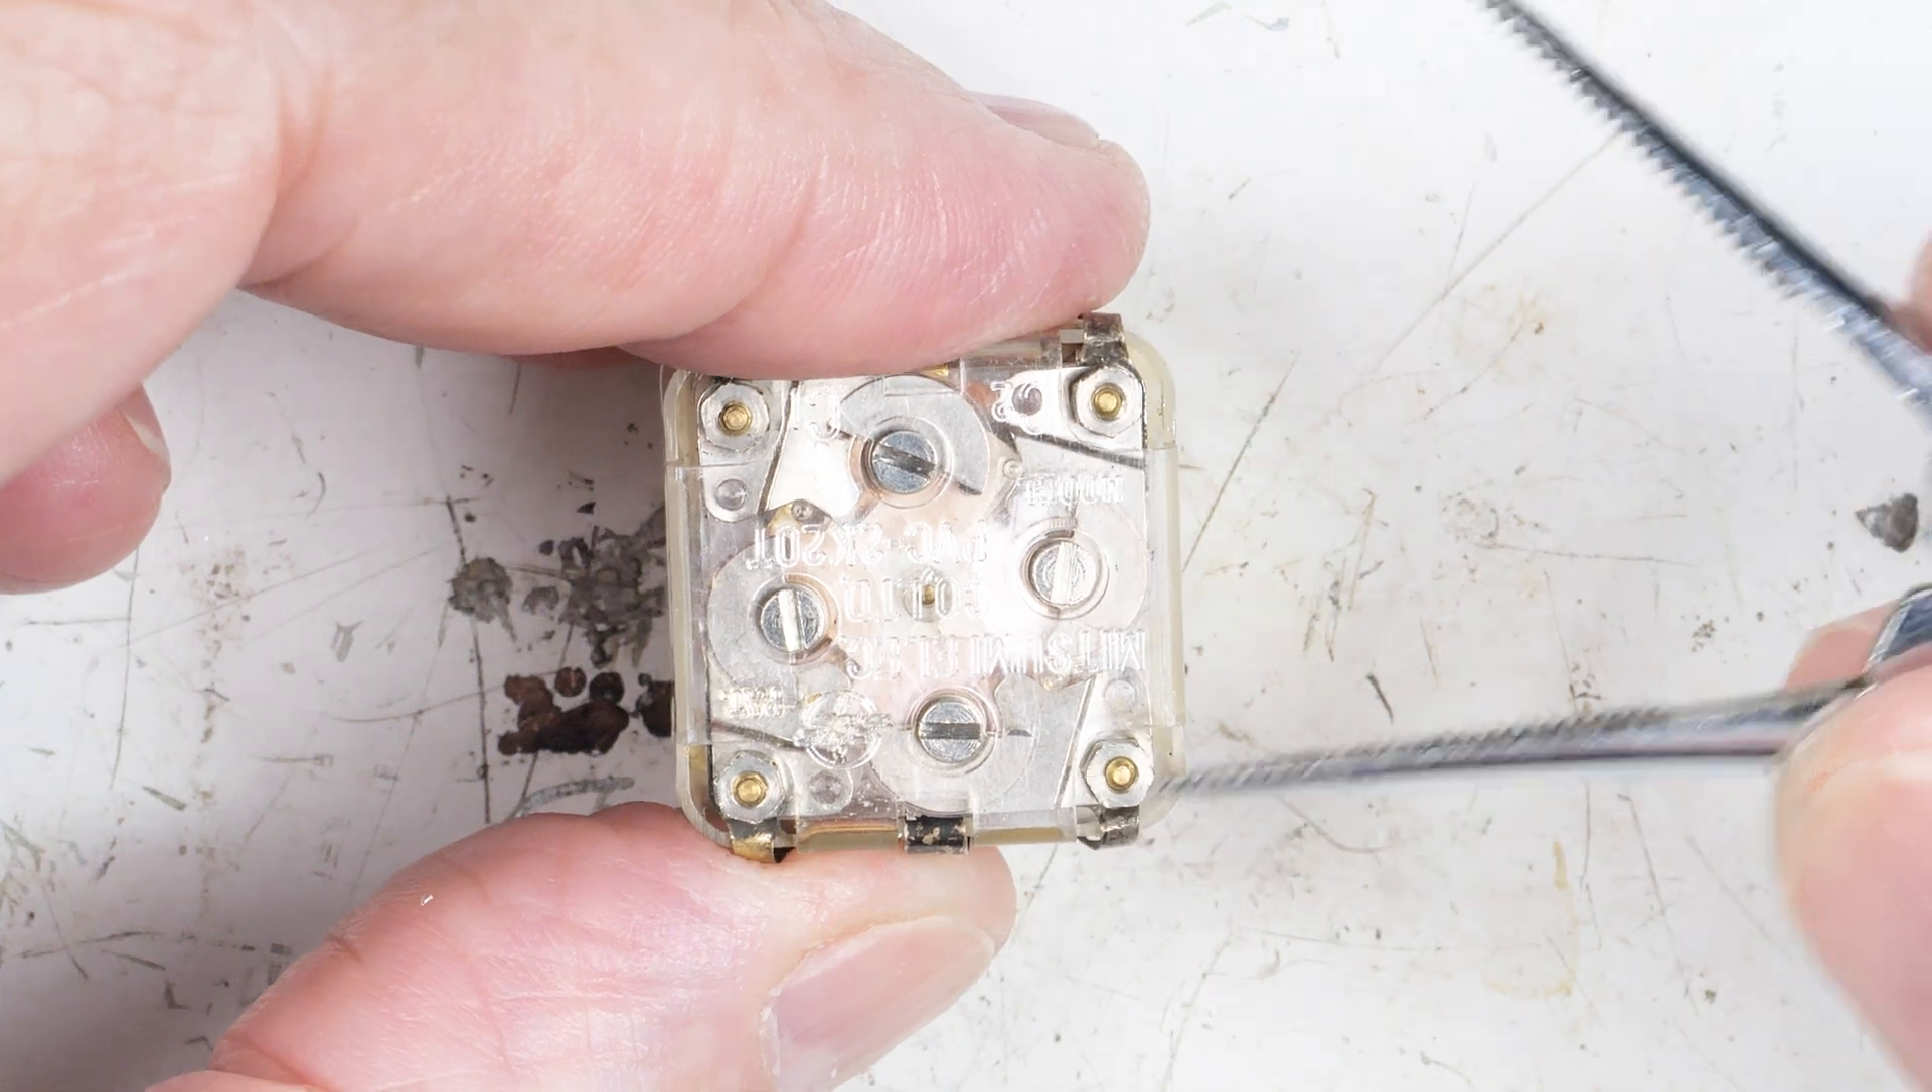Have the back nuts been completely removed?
No.